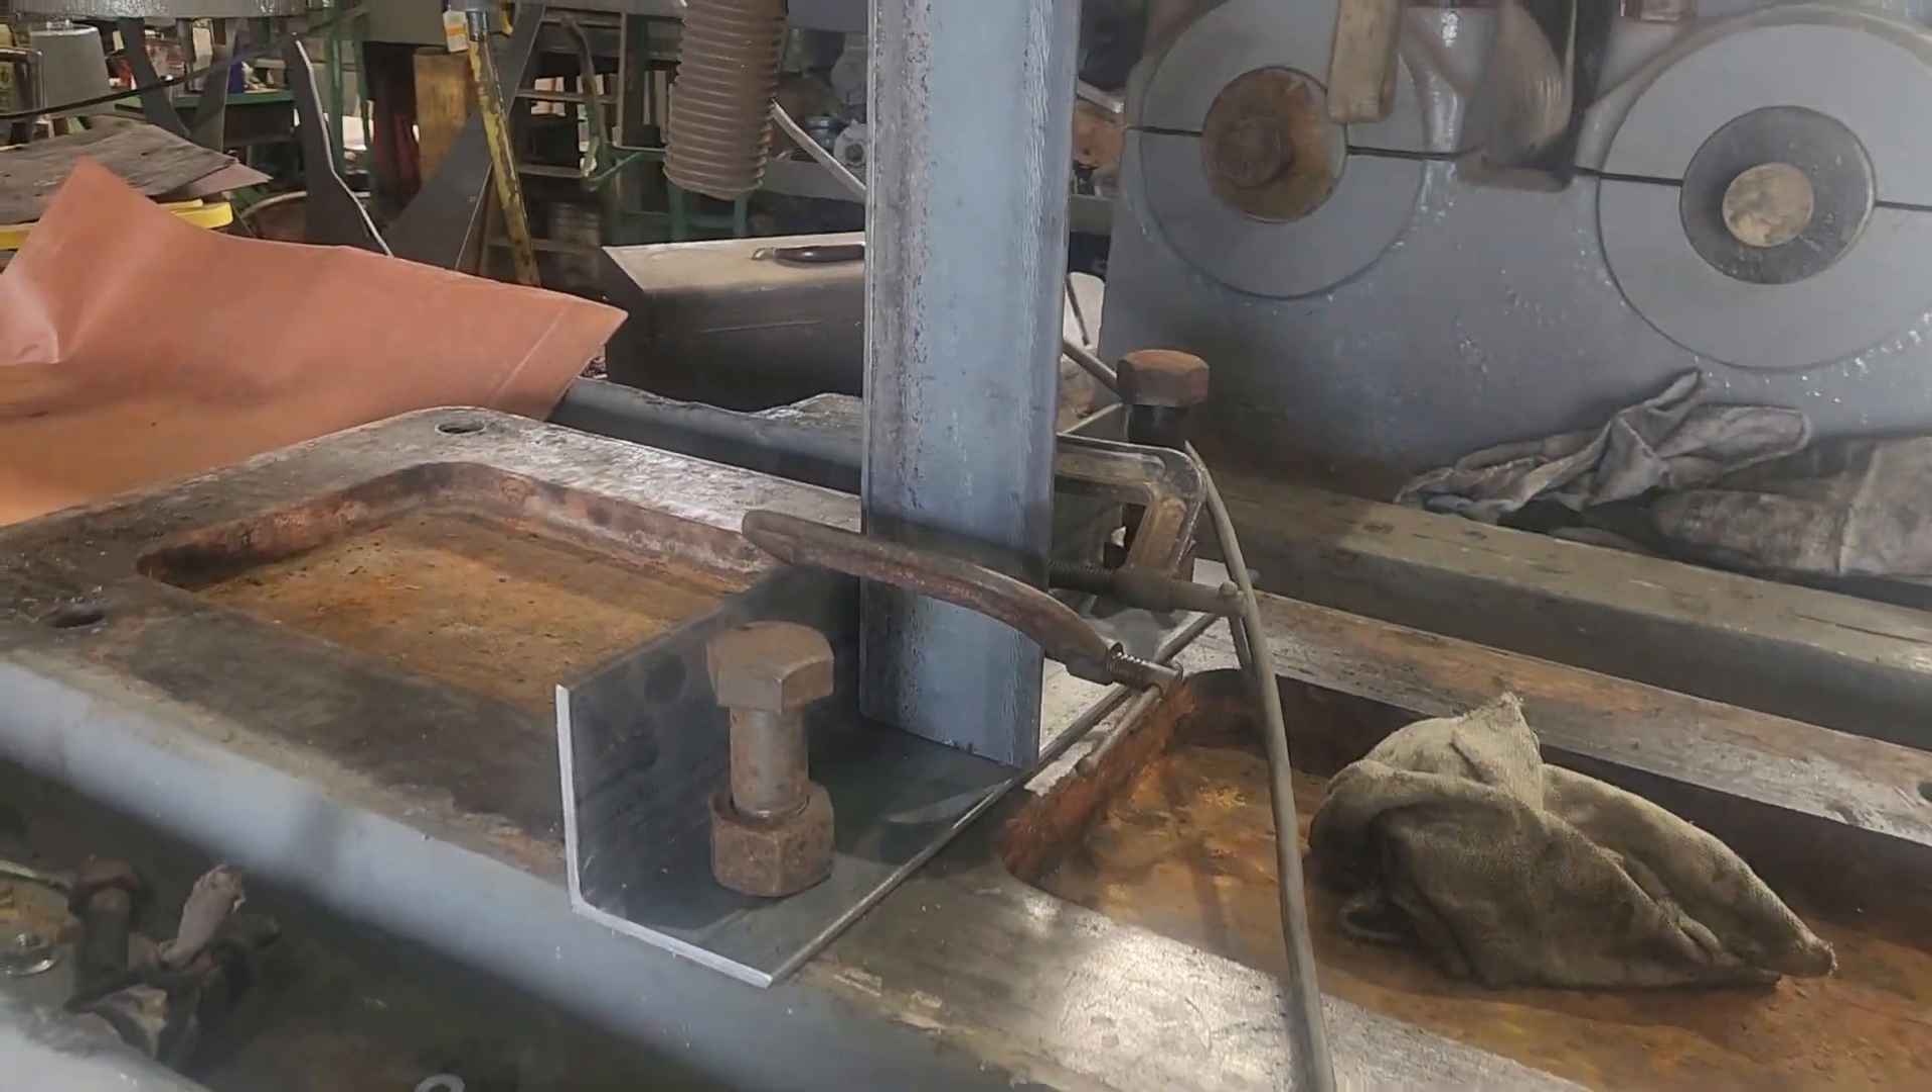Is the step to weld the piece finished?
No.